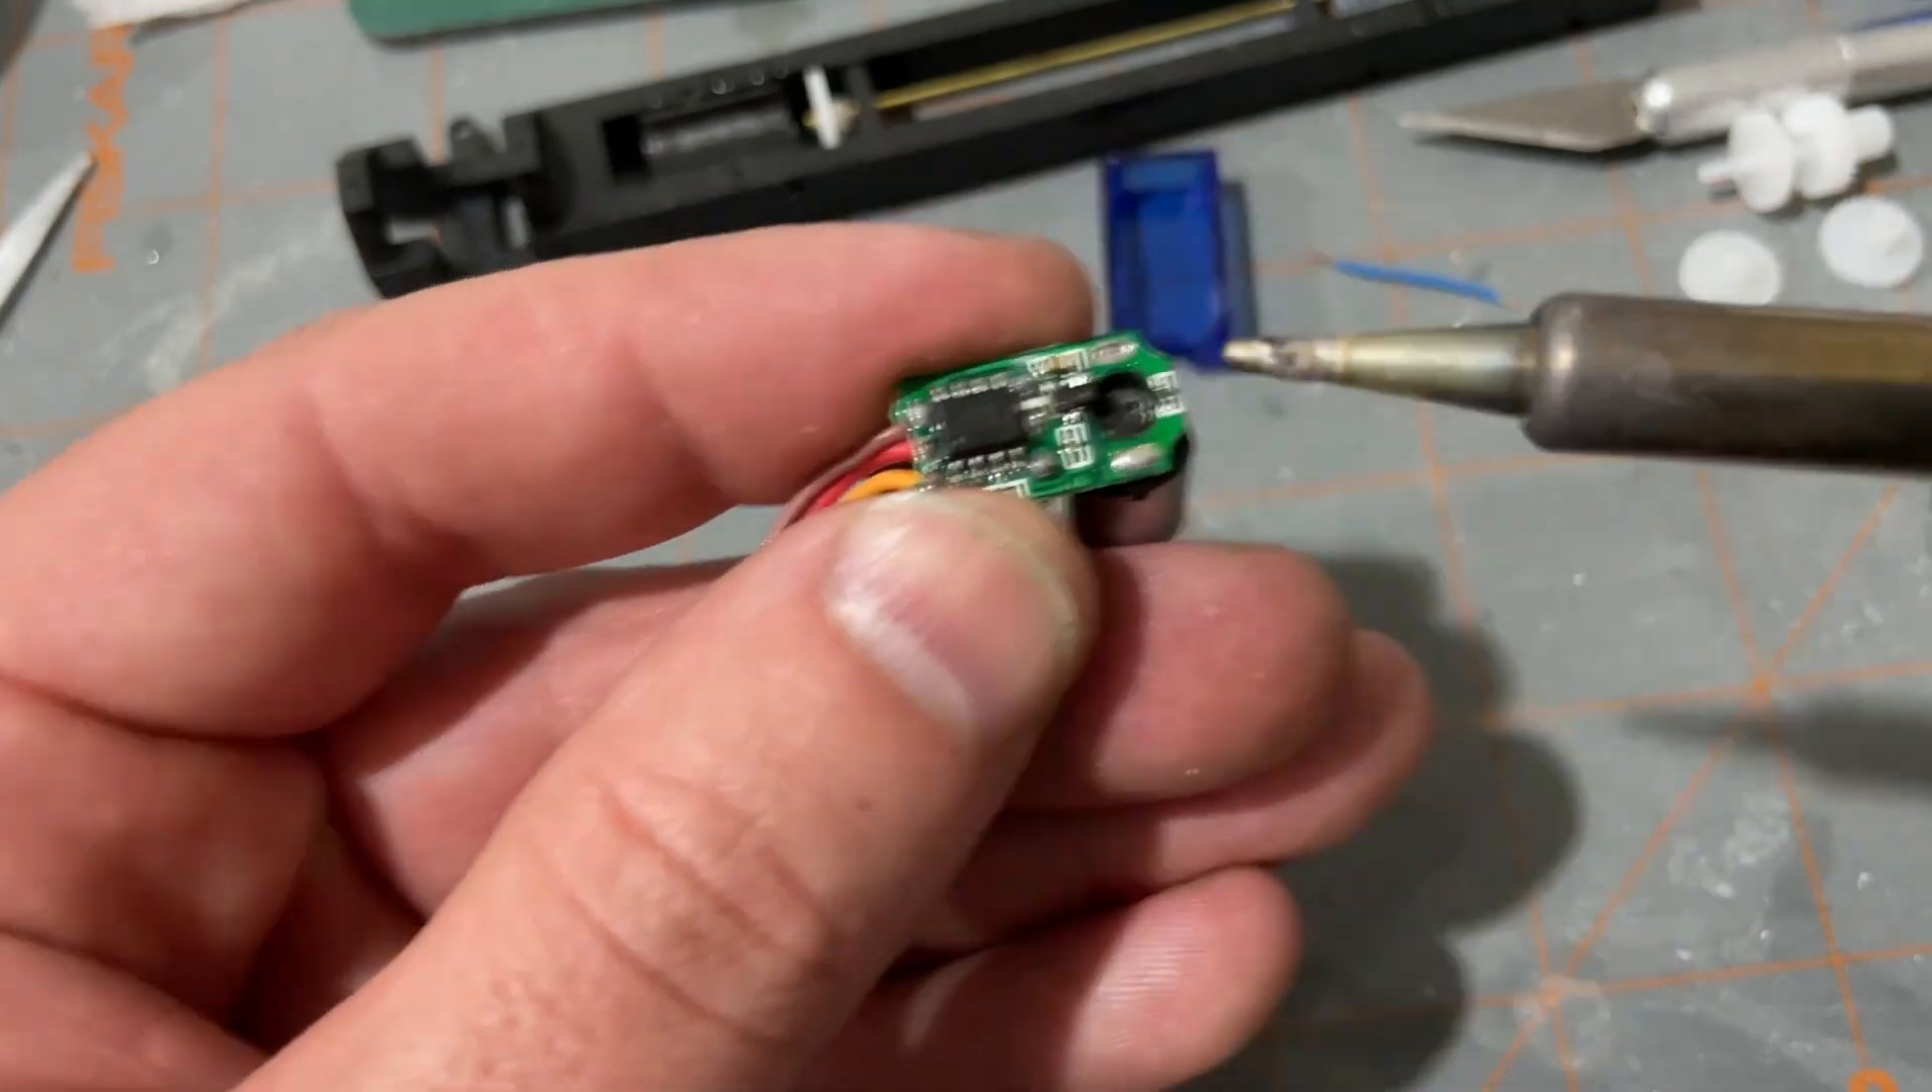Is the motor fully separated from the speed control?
No.